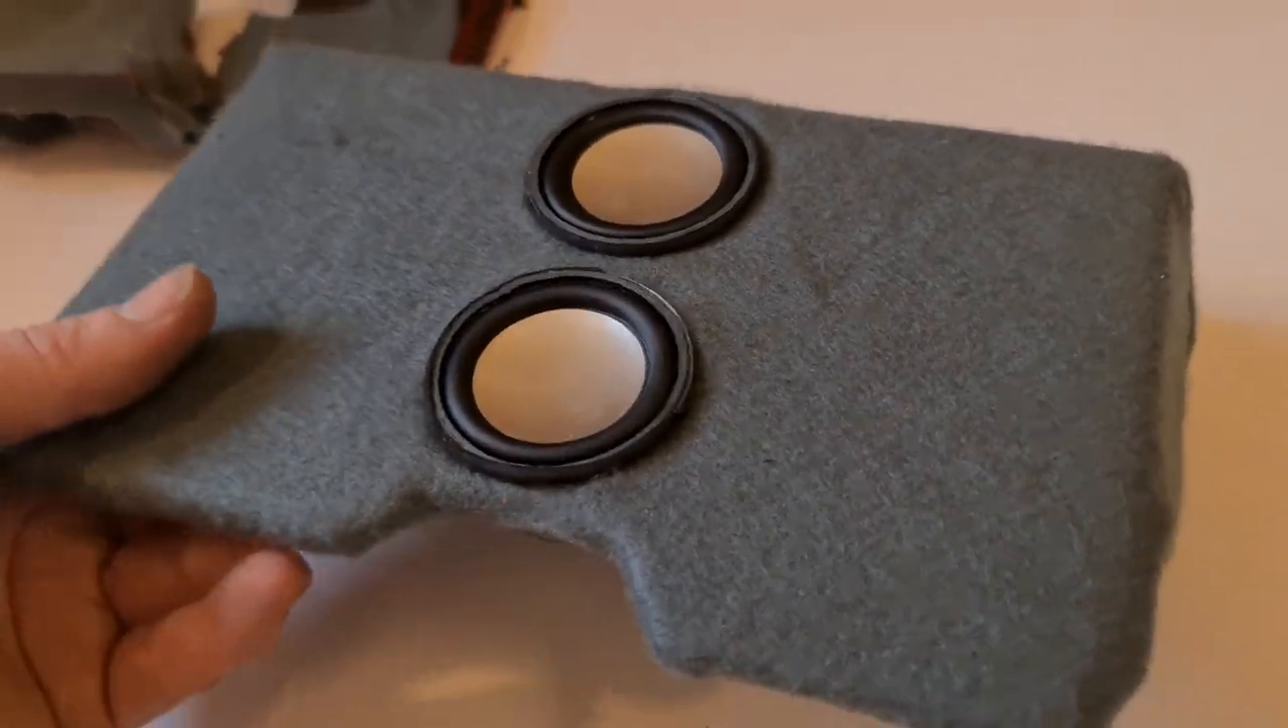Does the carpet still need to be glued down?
No.